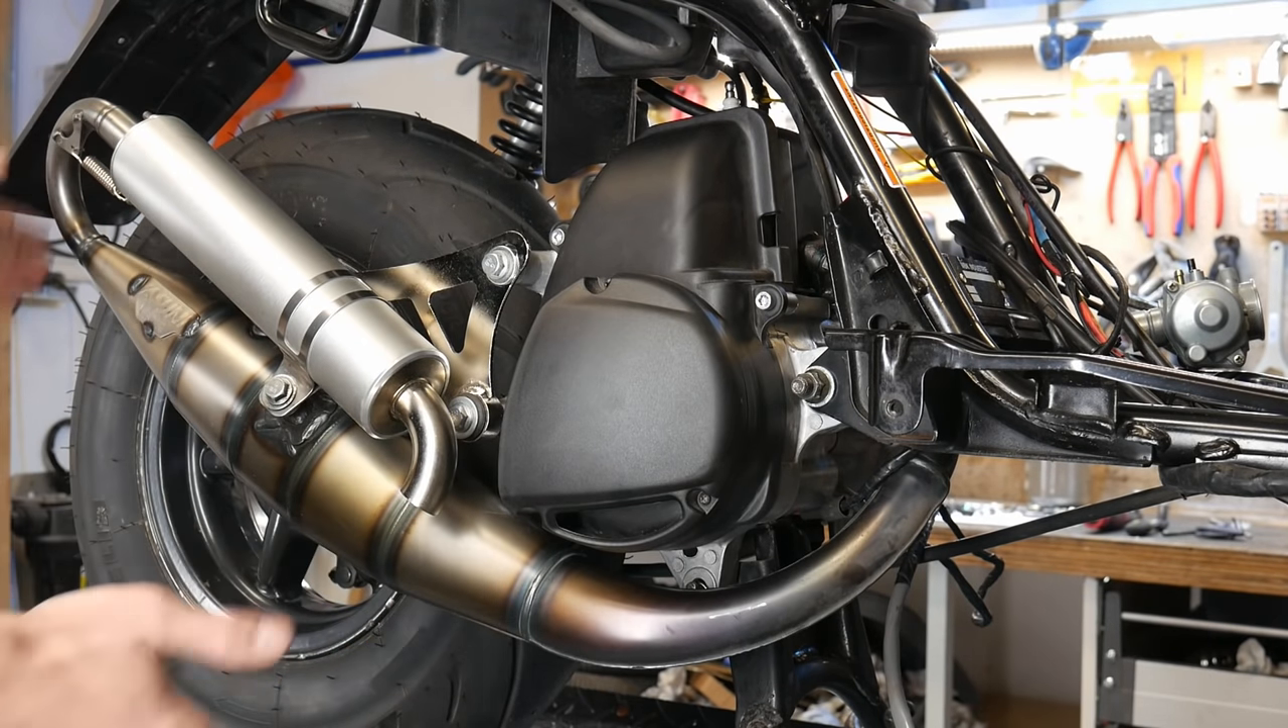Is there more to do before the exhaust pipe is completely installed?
No.